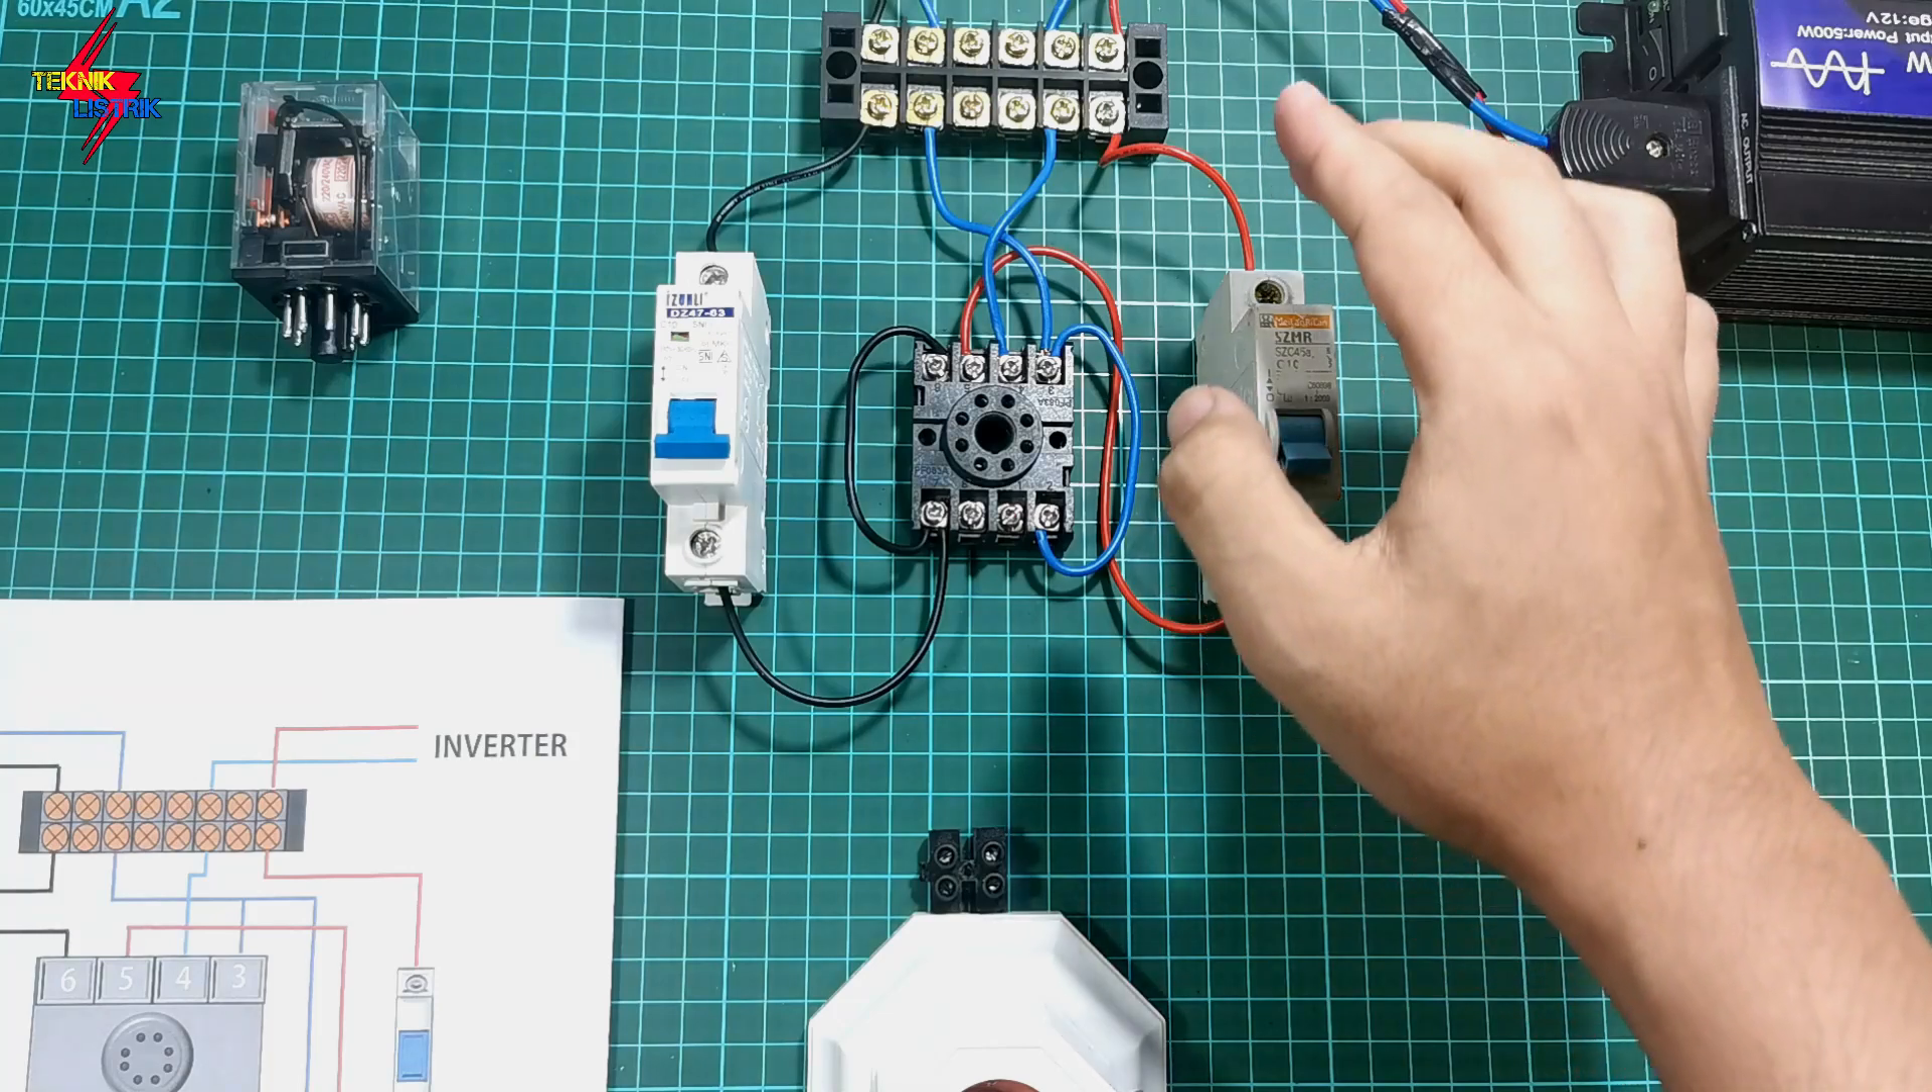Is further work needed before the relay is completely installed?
Yes.